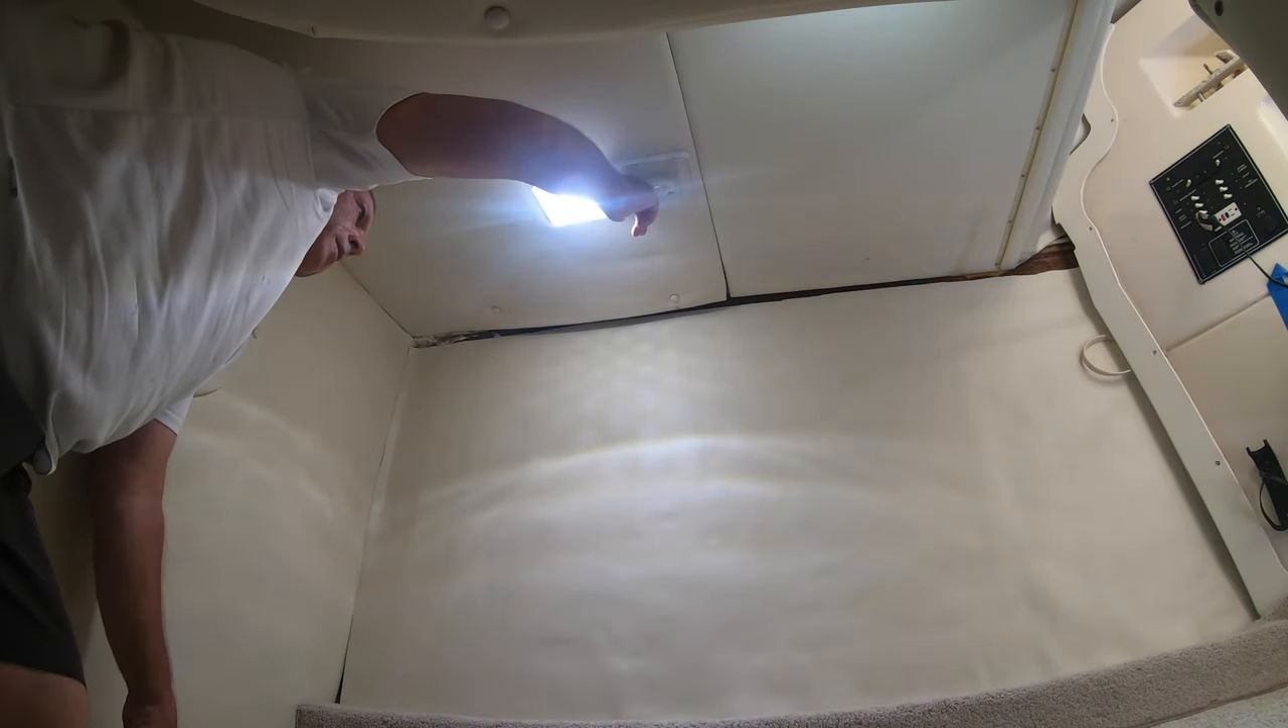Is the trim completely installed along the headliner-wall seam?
No.